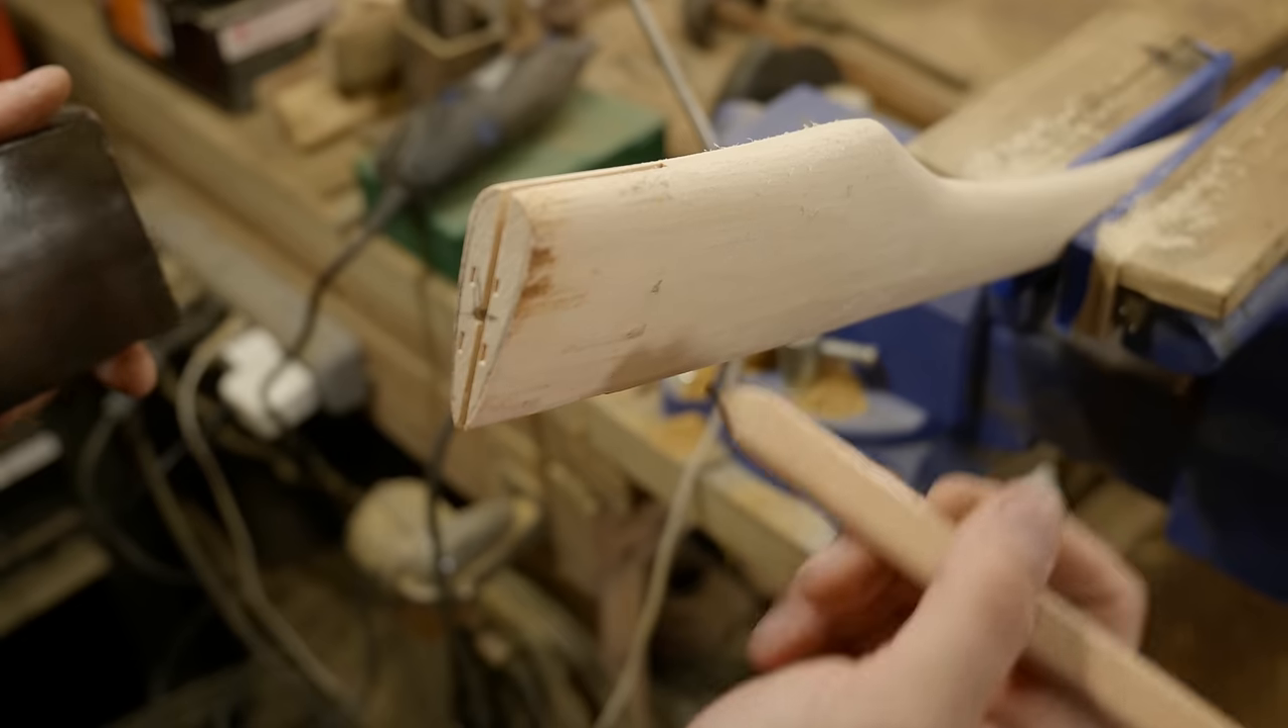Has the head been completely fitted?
No.